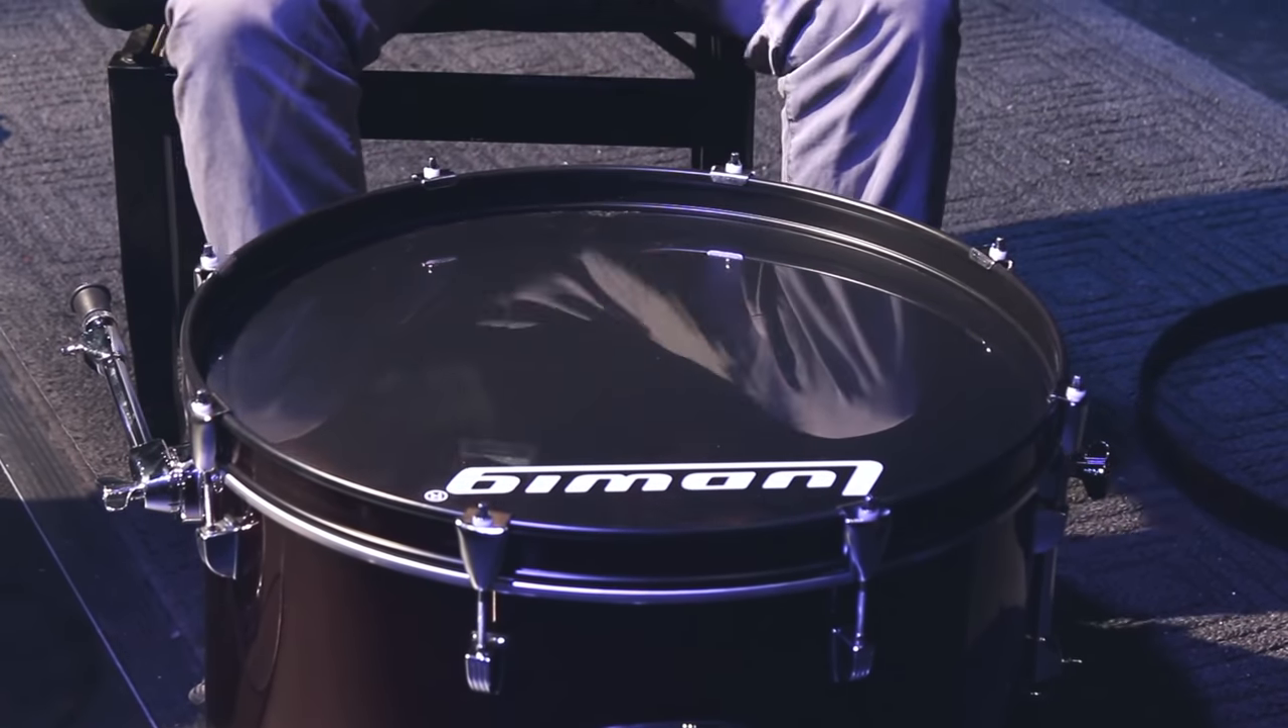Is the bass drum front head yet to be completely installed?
No.